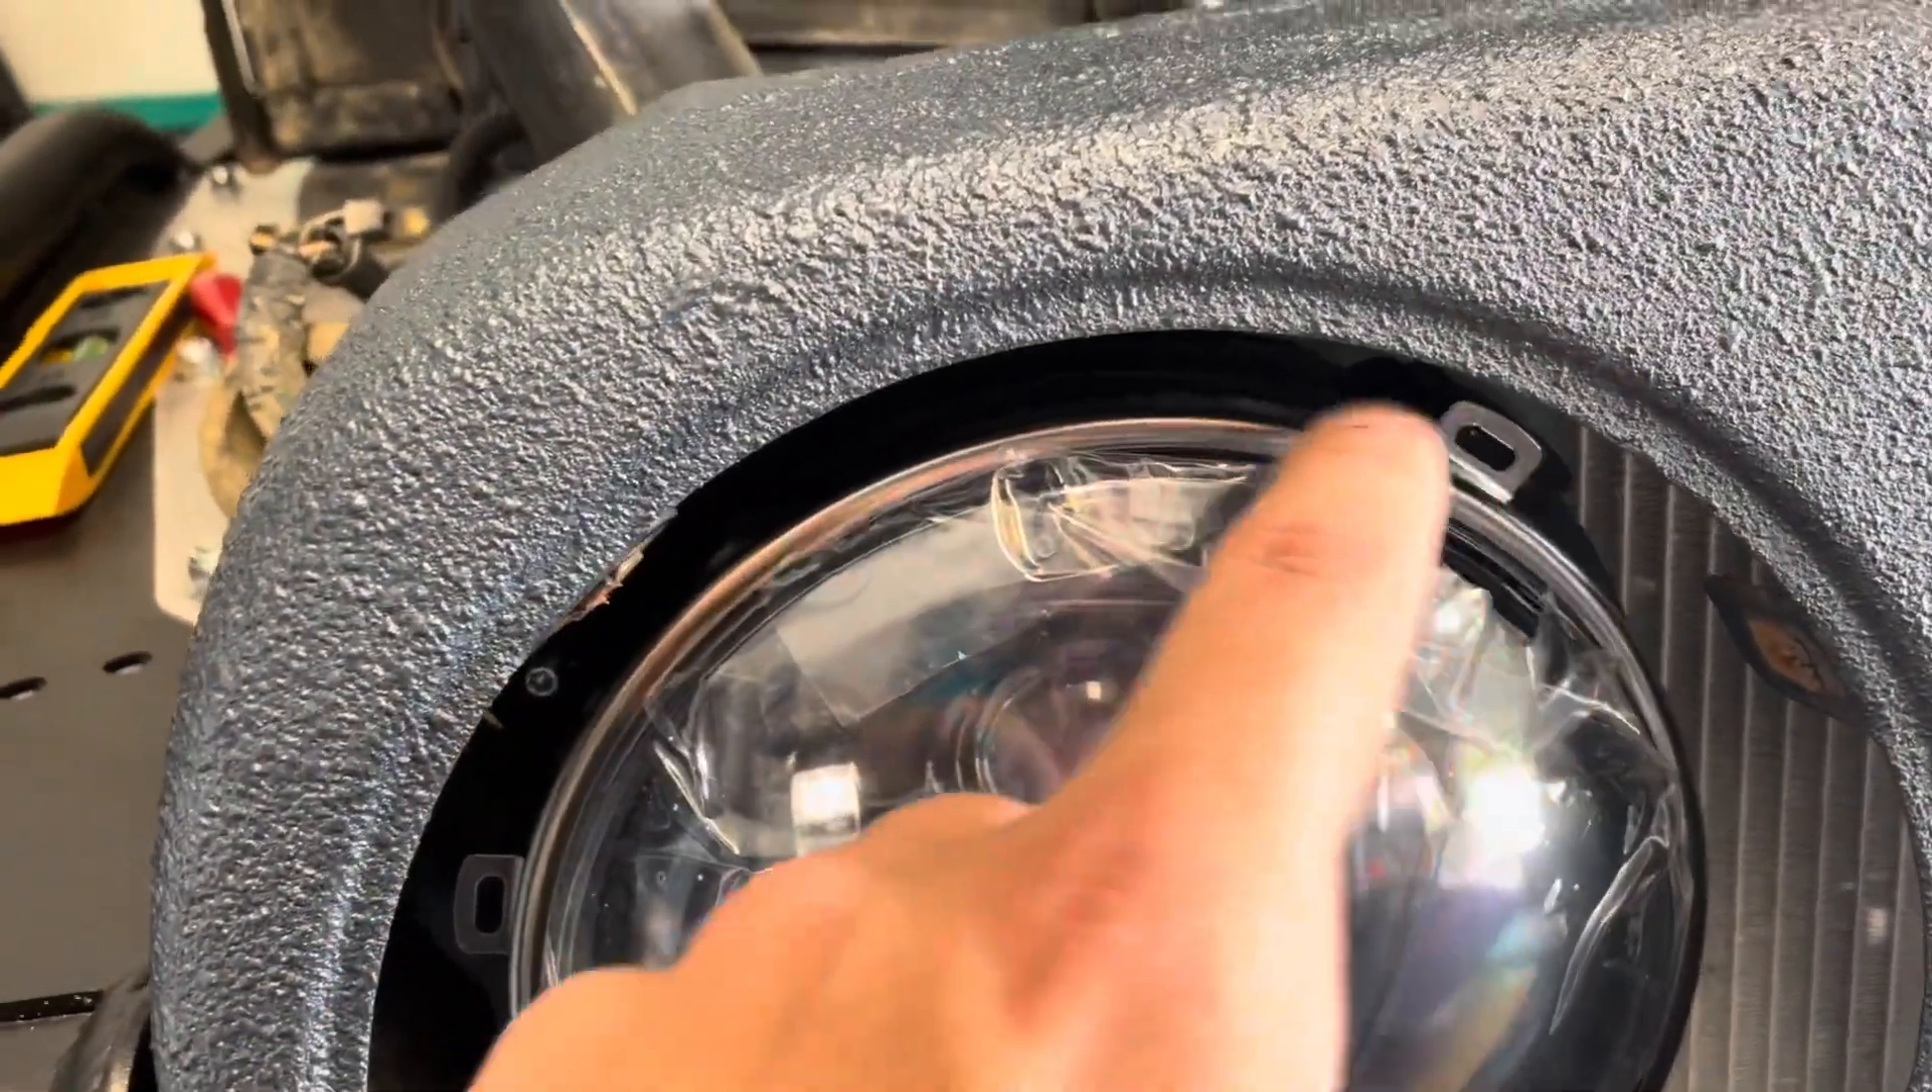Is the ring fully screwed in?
No.